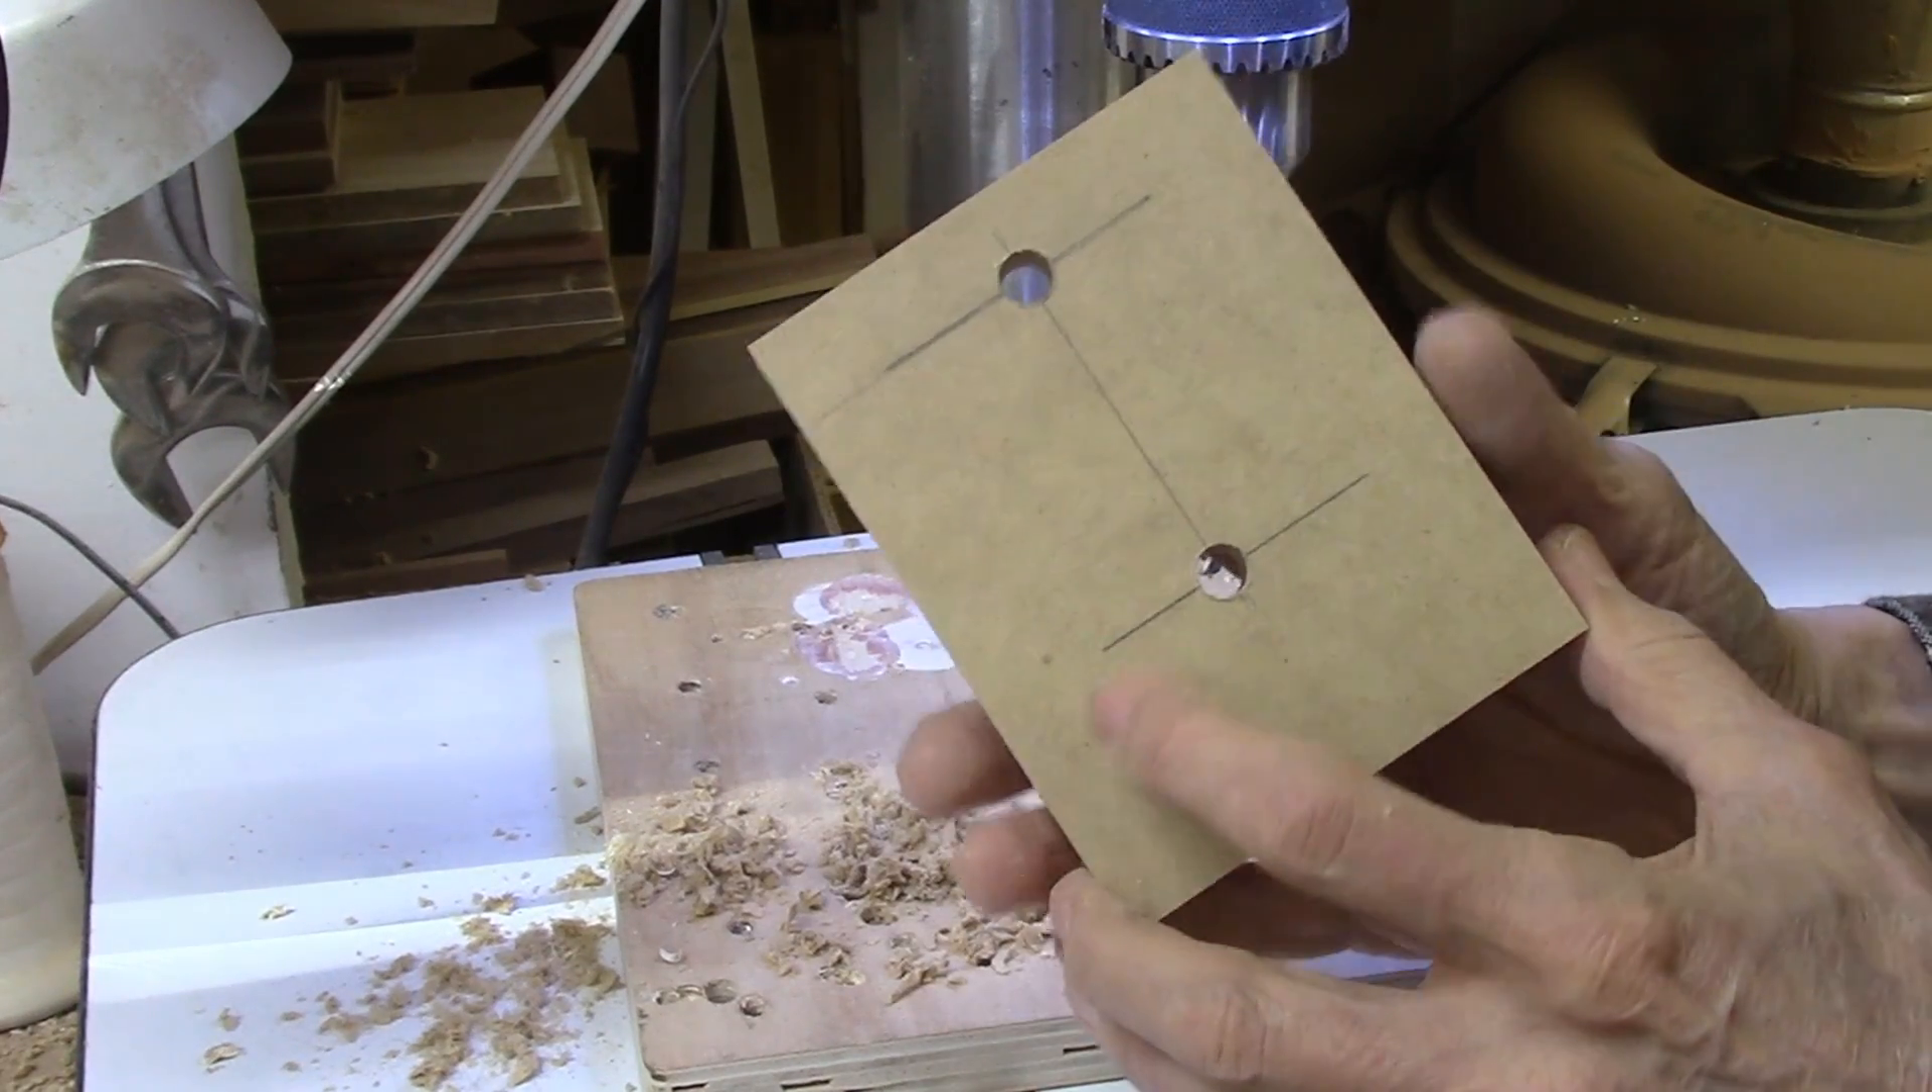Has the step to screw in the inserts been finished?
No.